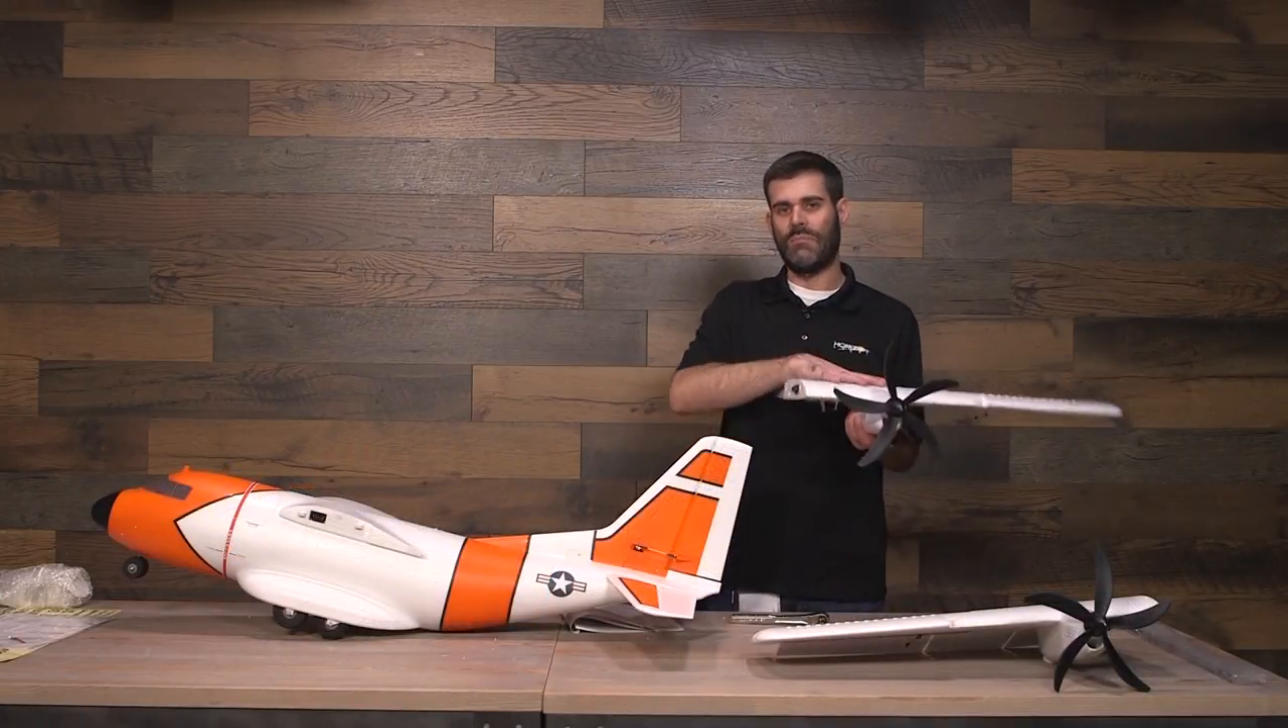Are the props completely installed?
Yes.